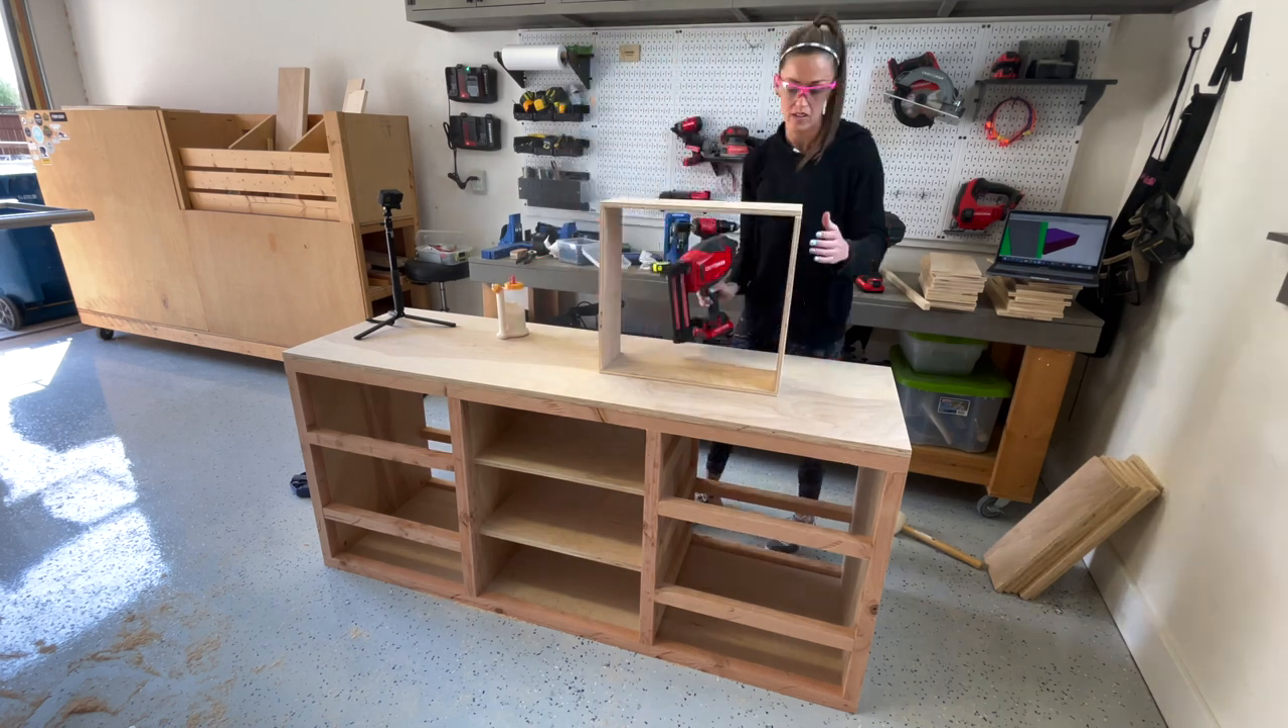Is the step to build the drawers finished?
No.